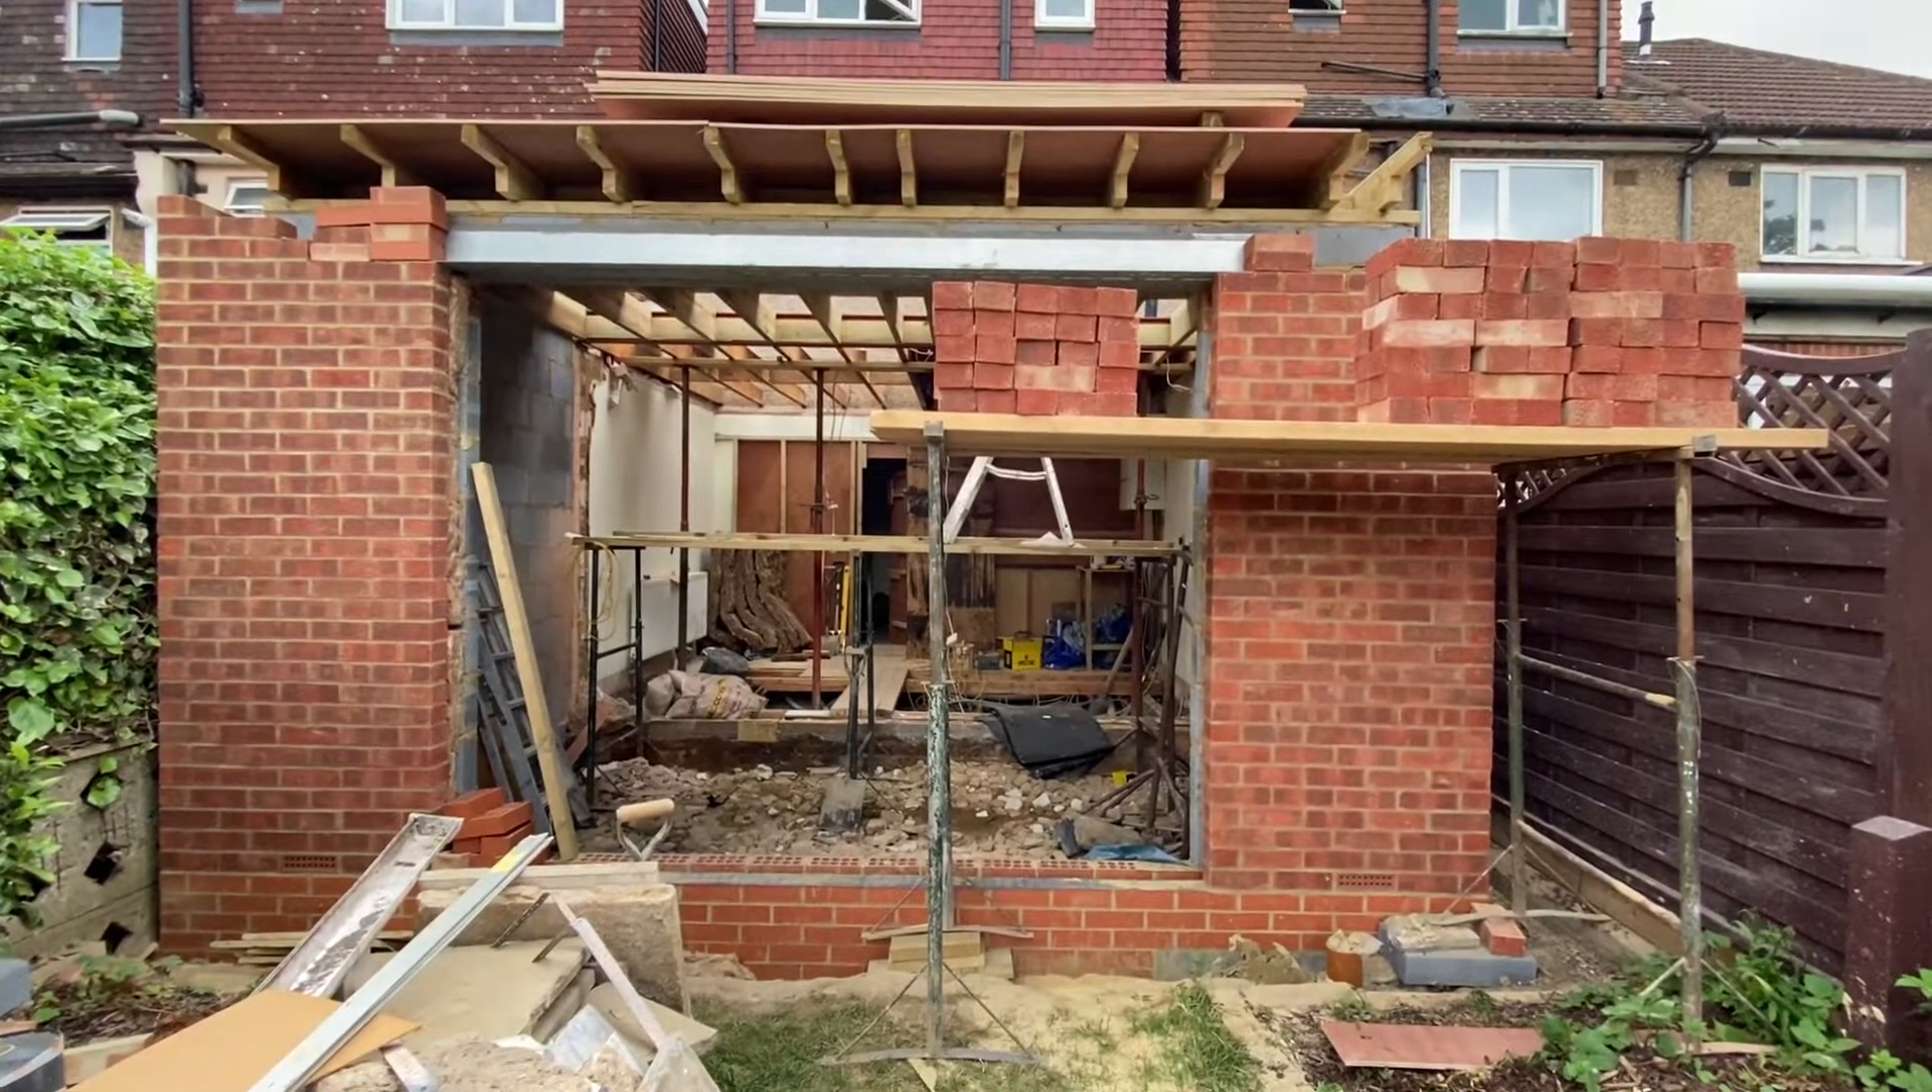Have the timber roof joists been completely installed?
Yes.